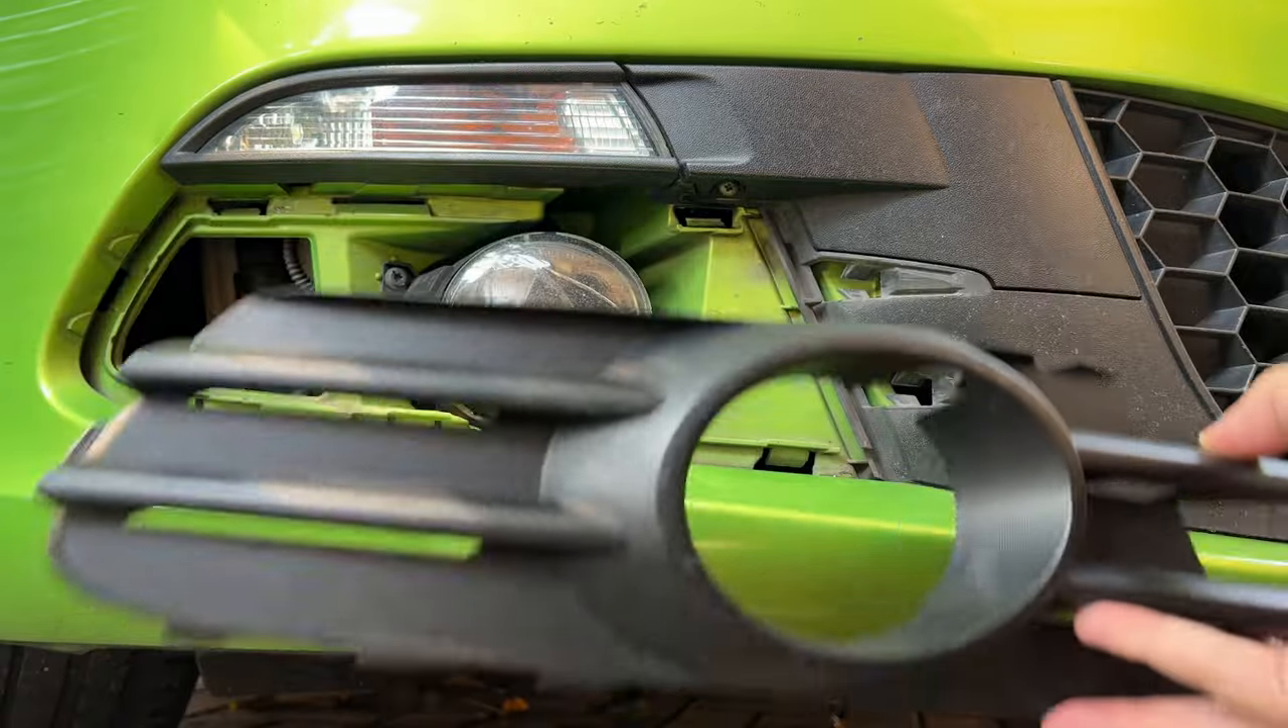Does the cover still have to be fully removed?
No.